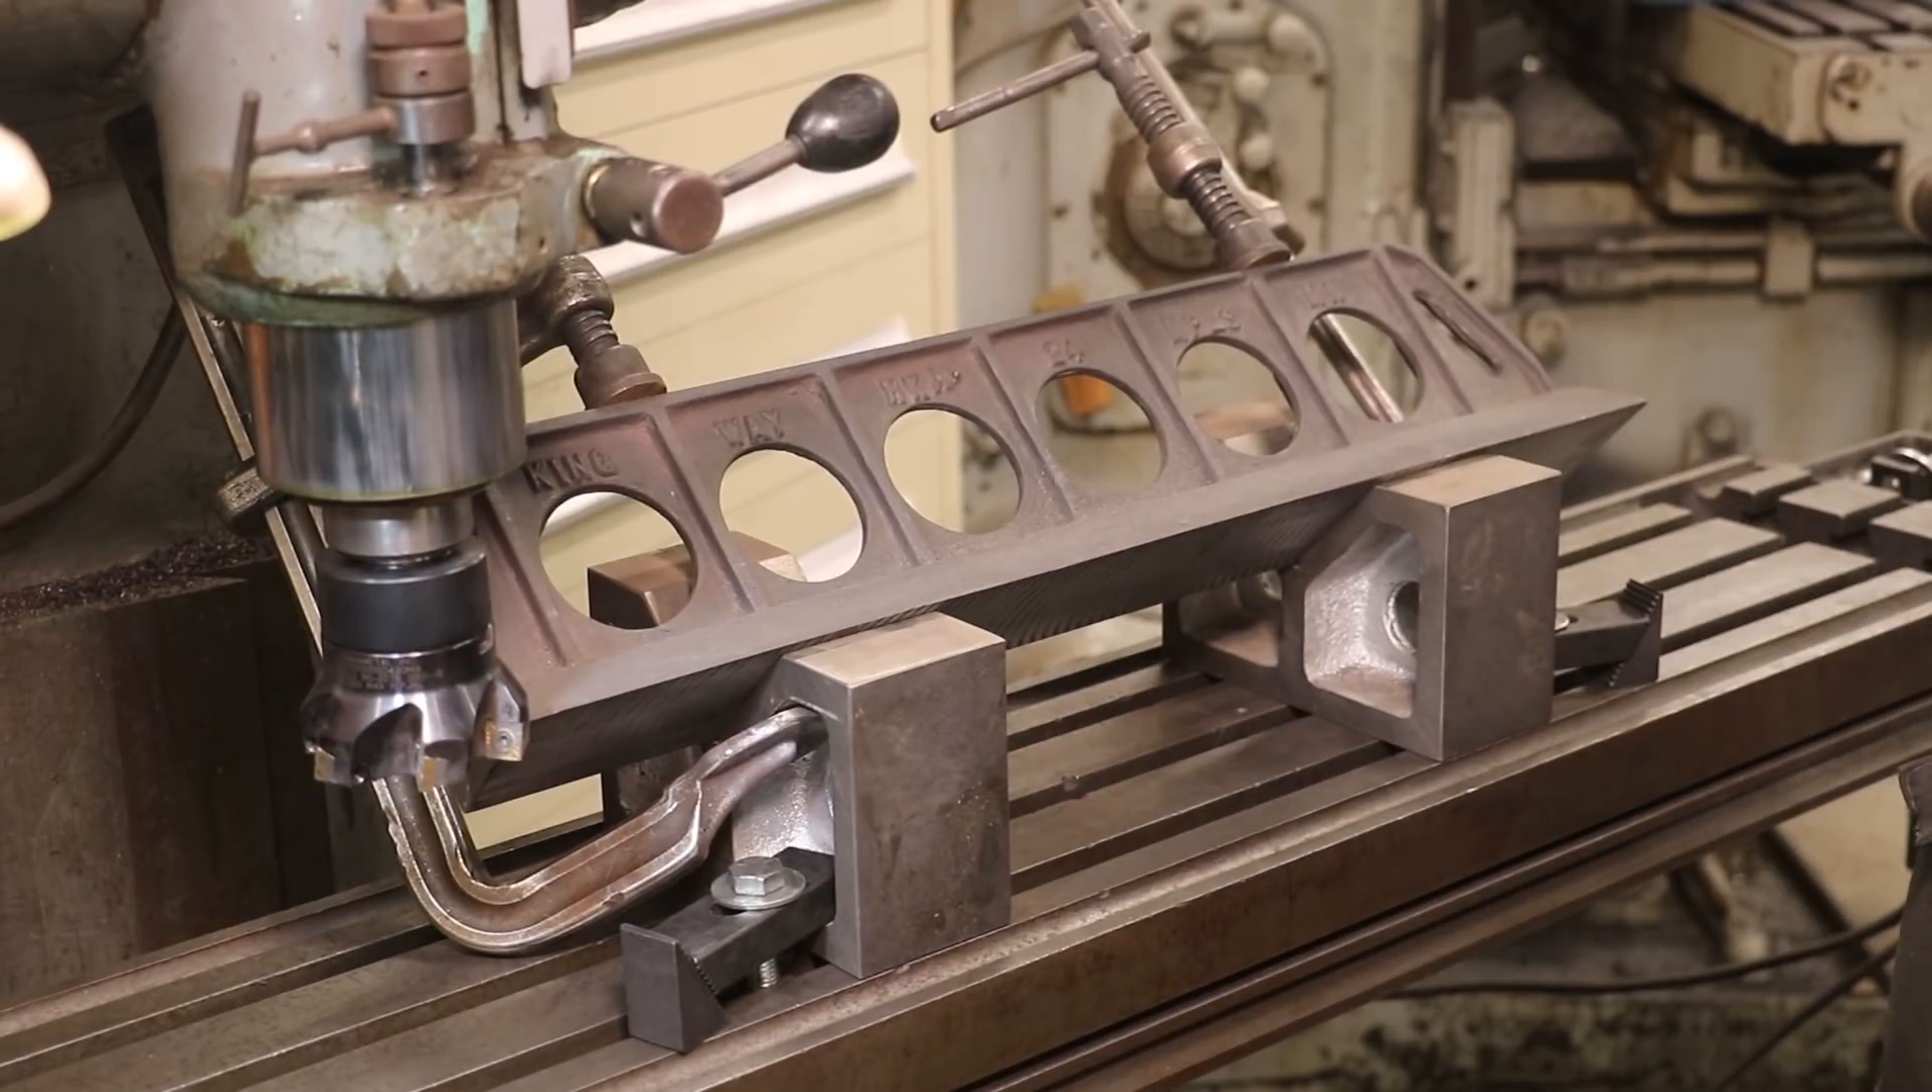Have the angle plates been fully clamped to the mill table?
Yes.